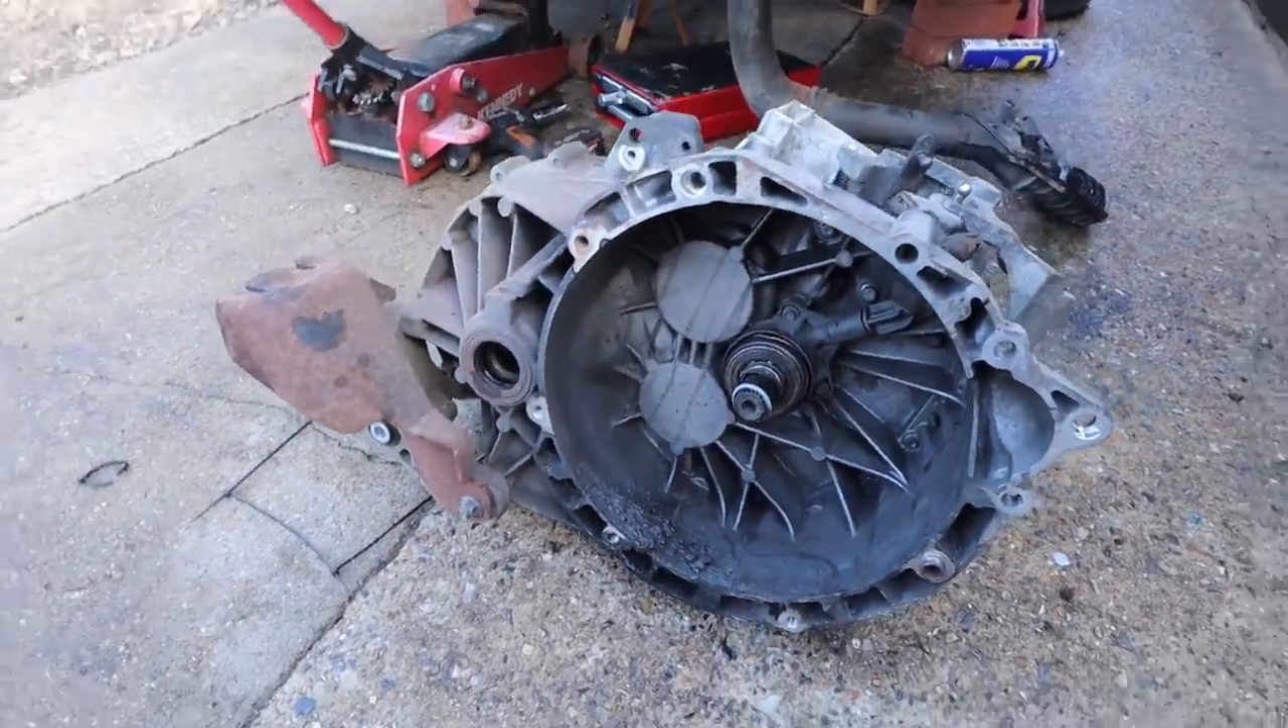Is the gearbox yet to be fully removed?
No.